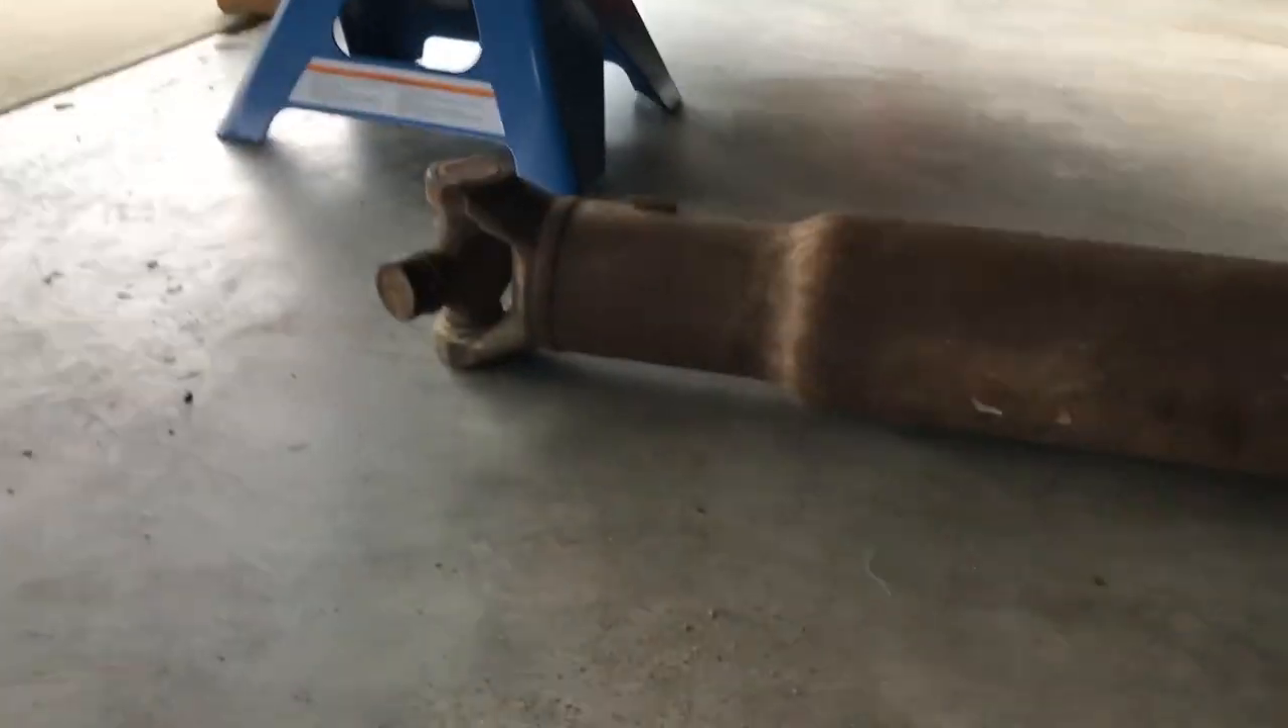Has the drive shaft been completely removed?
Yes.